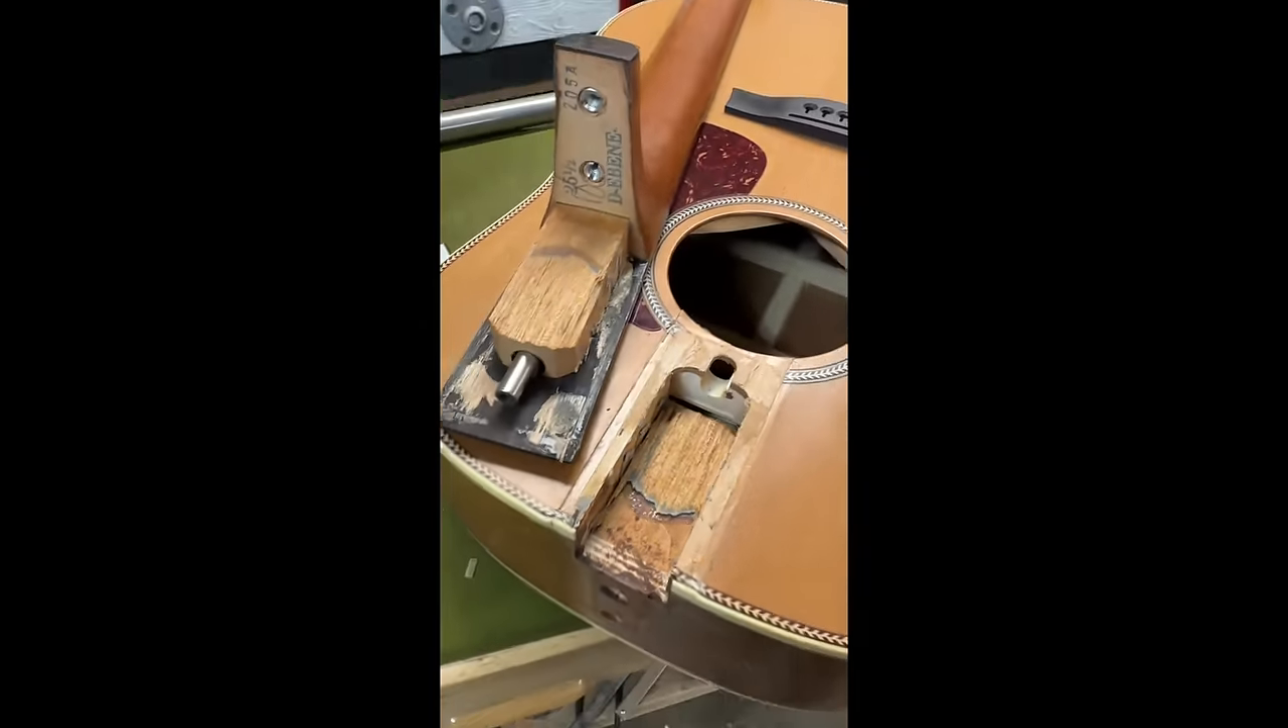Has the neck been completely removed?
Yes.